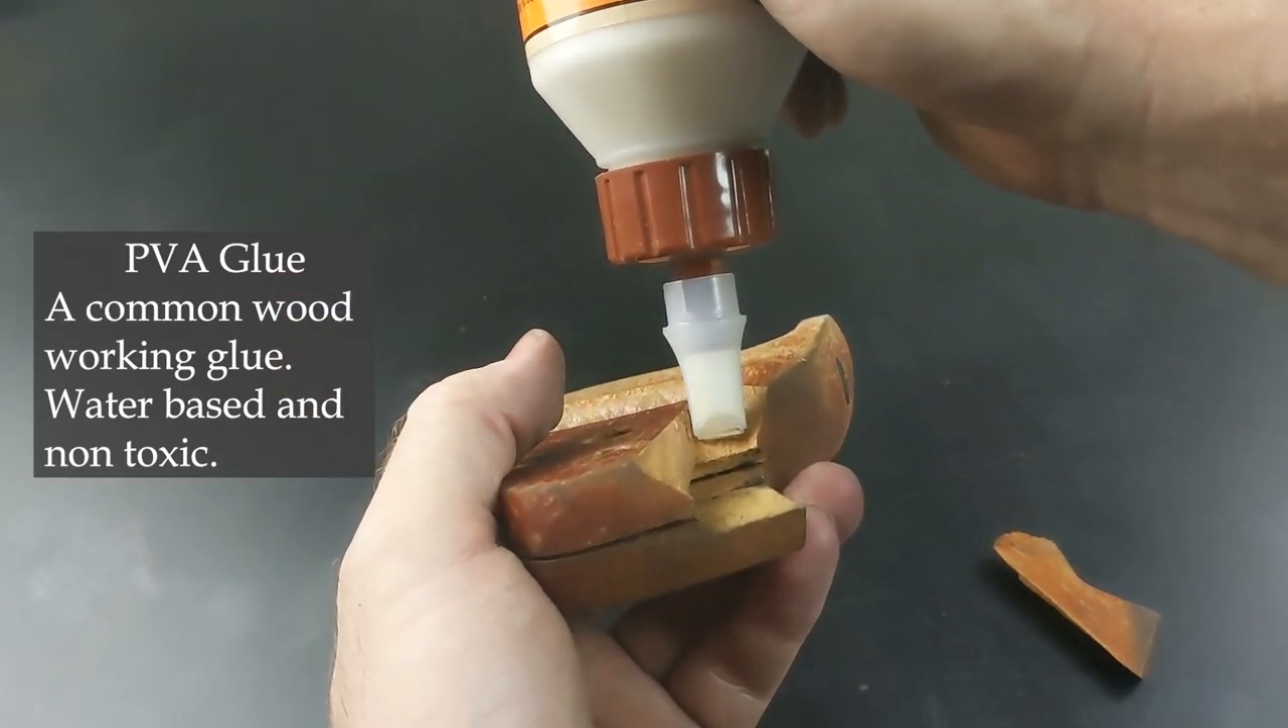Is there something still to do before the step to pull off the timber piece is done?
No.